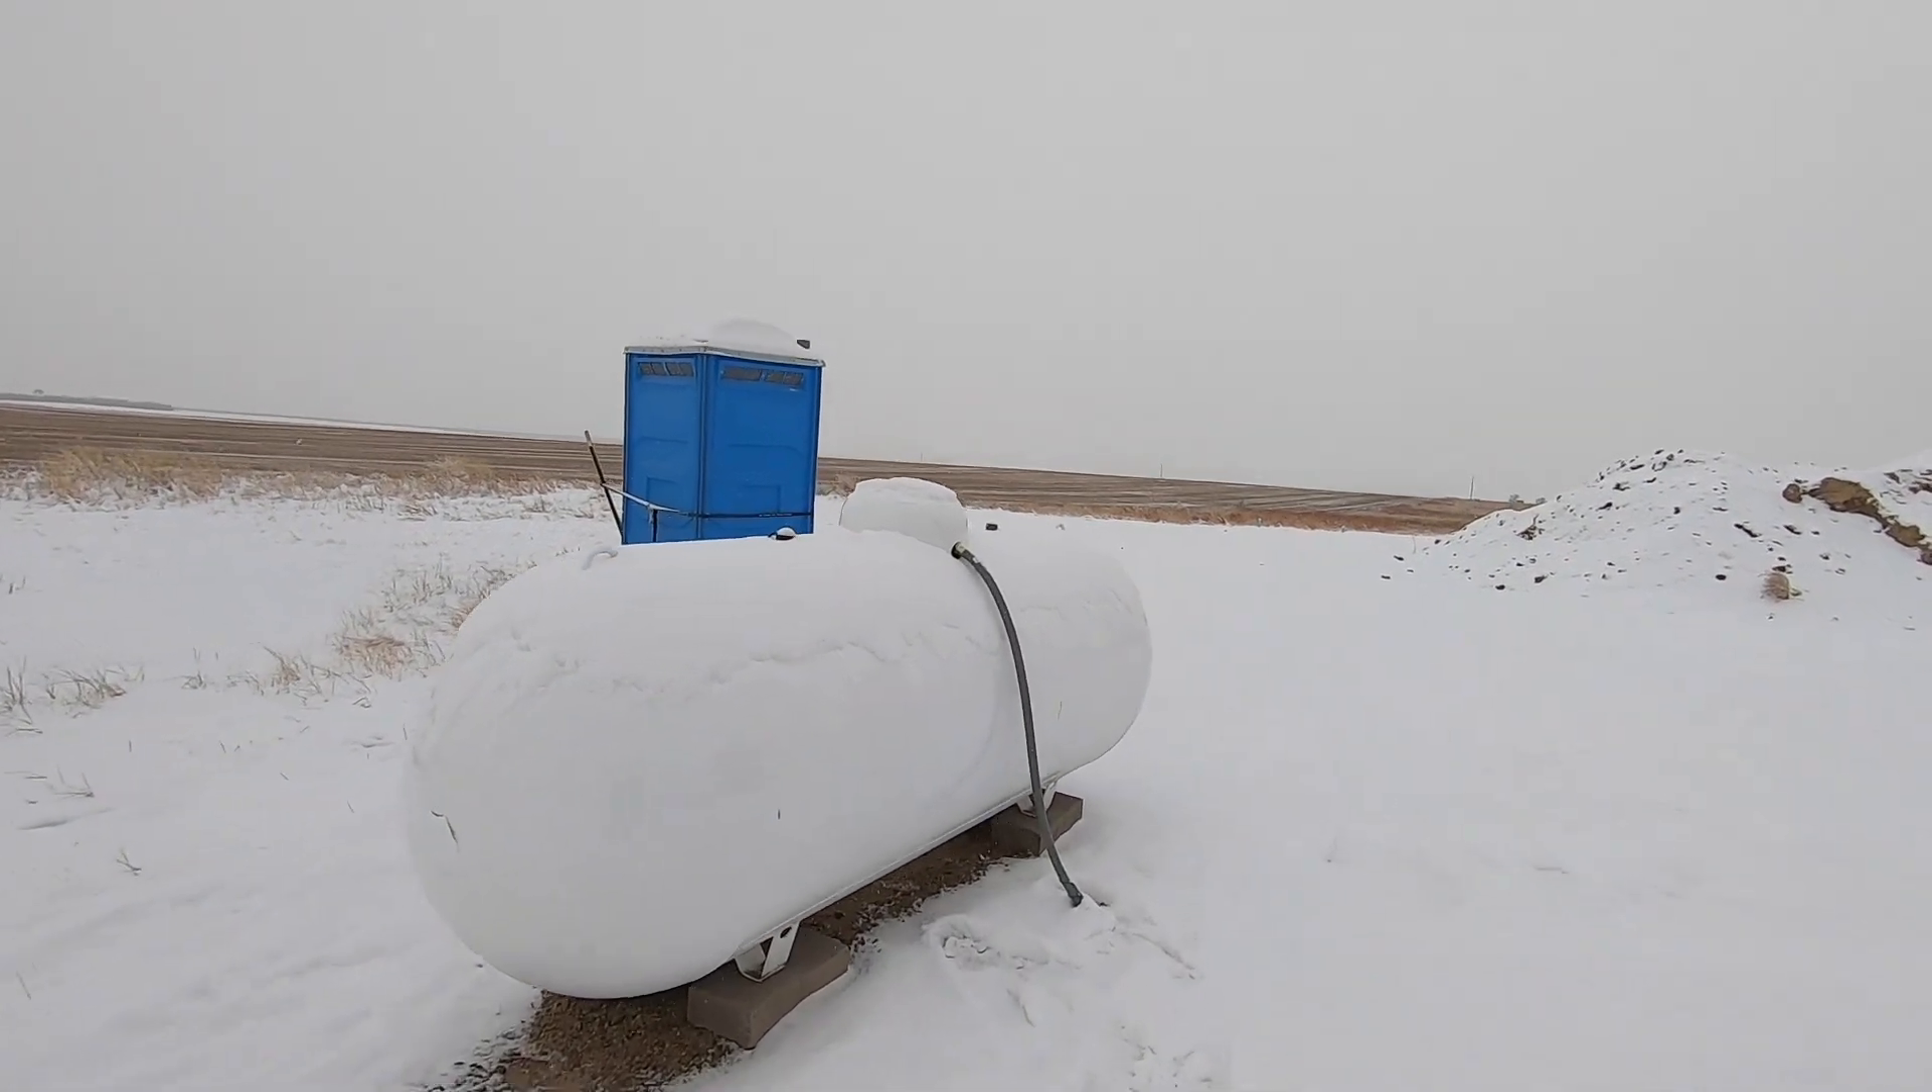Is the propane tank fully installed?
Yes.